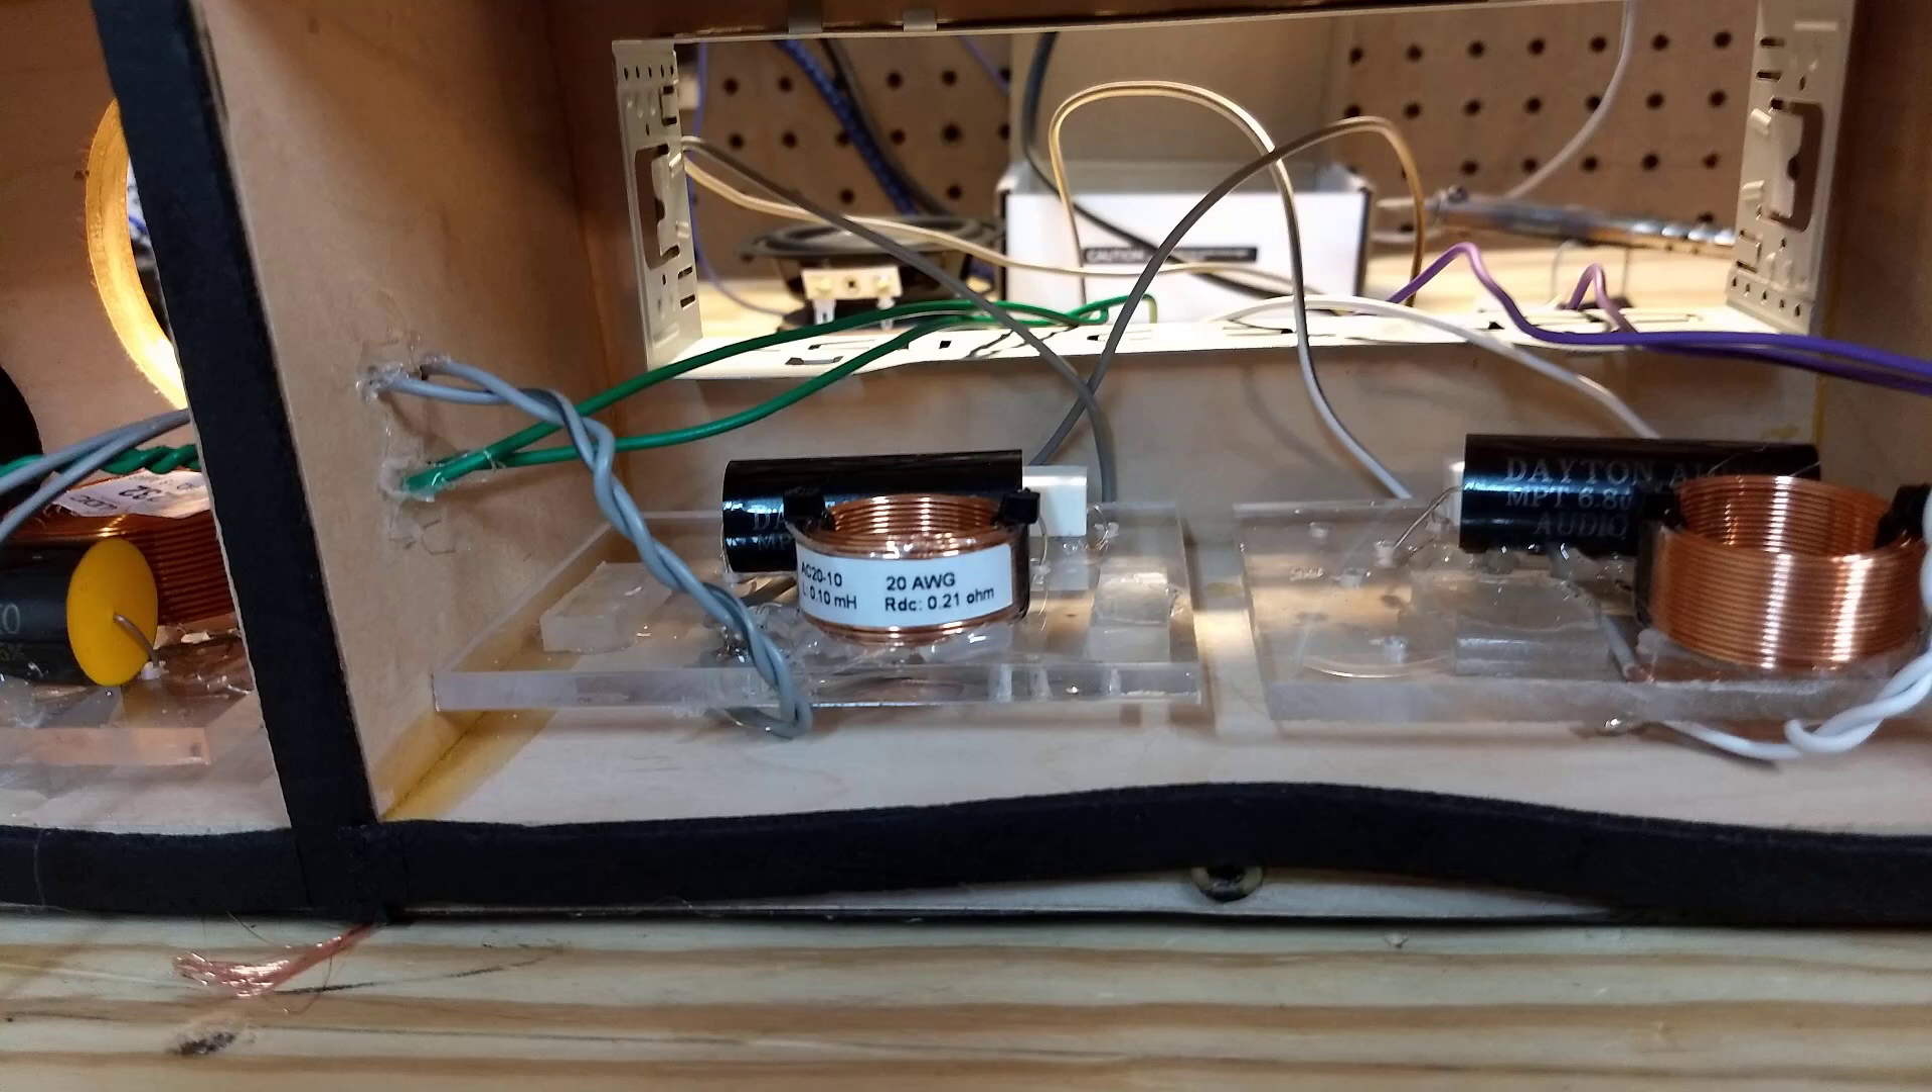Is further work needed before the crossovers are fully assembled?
No.